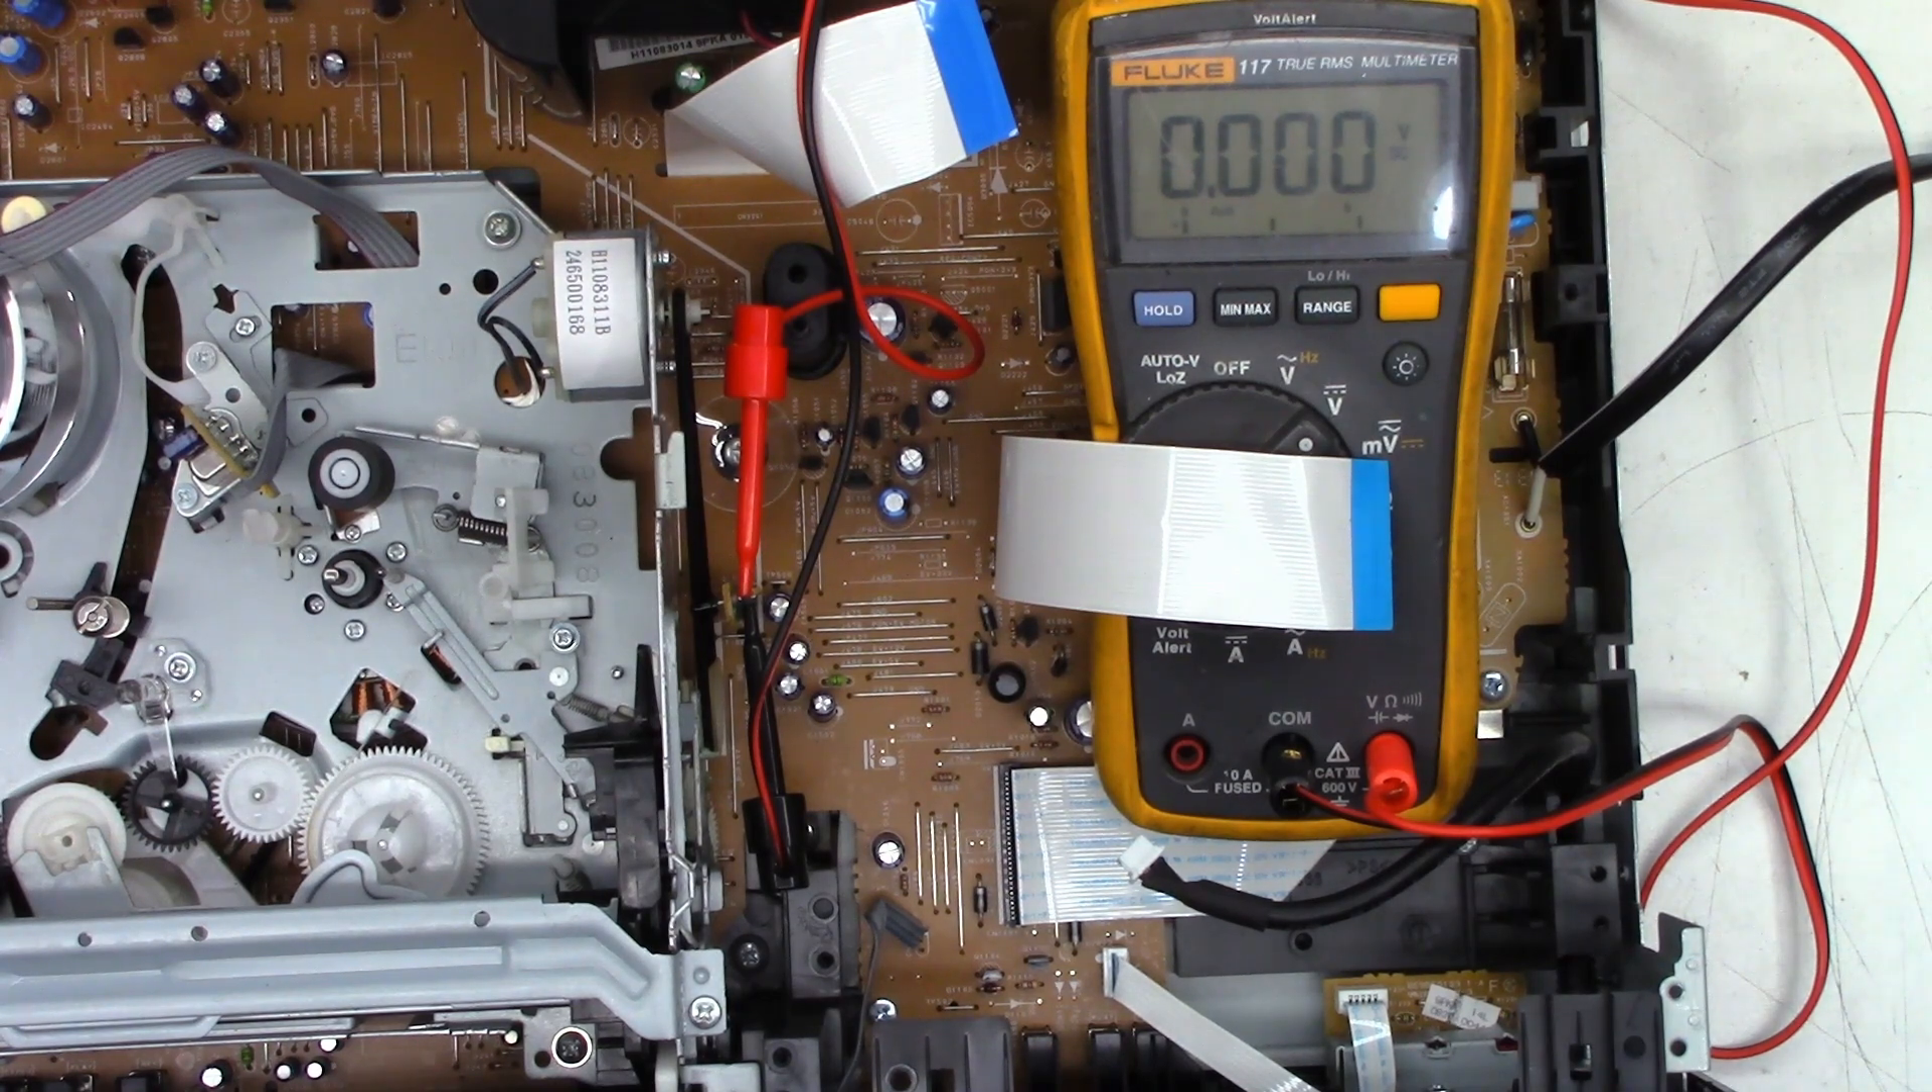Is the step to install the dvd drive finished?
No.